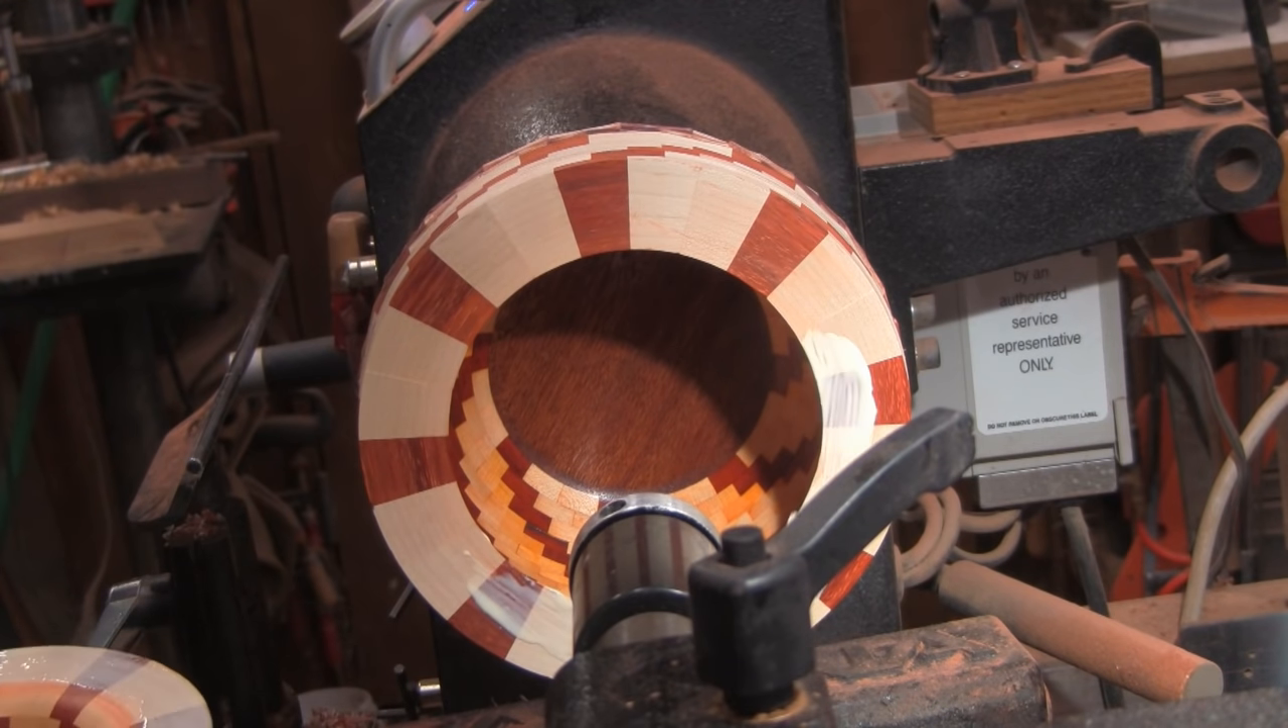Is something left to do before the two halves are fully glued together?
Yes.